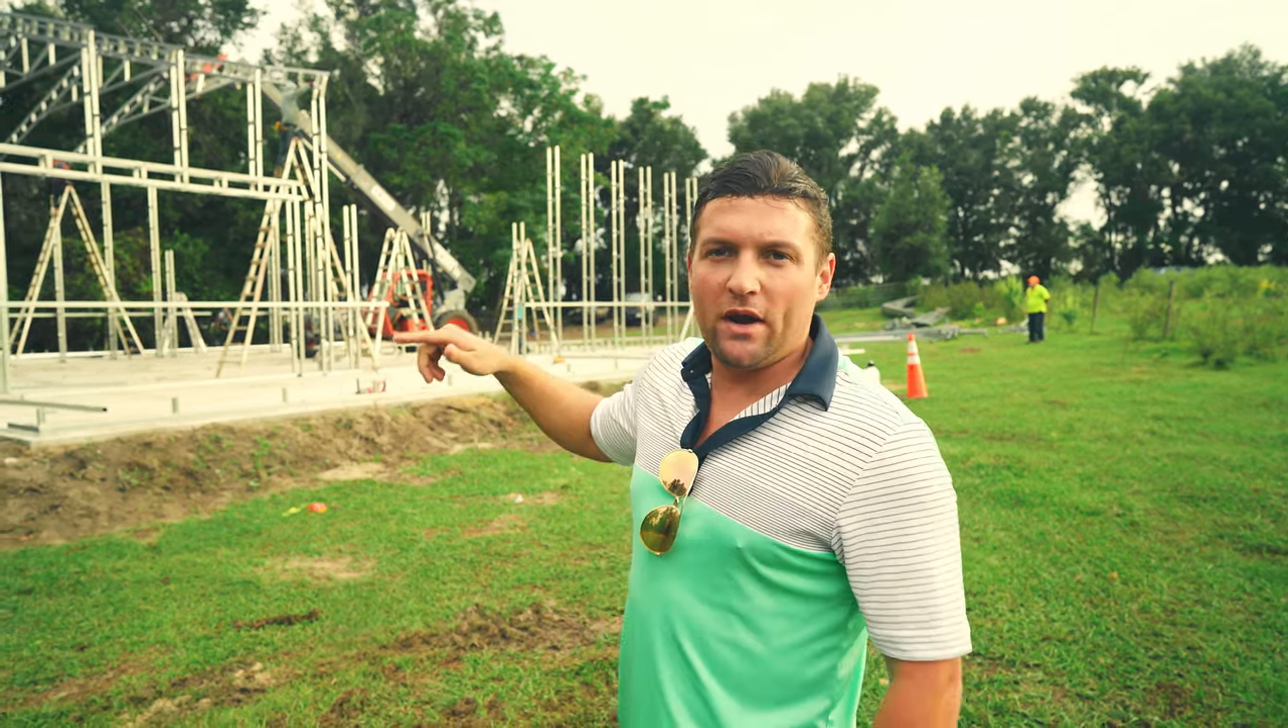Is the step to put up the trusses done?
No.